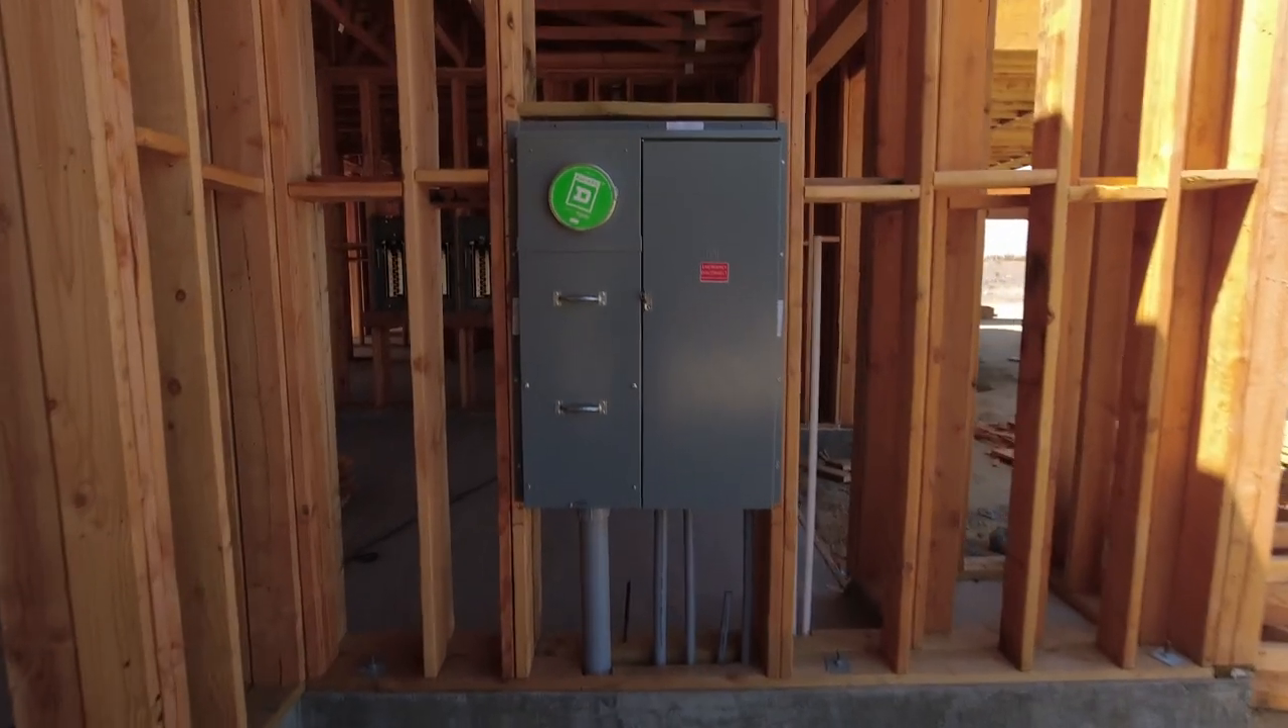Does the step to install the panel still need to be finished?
No.